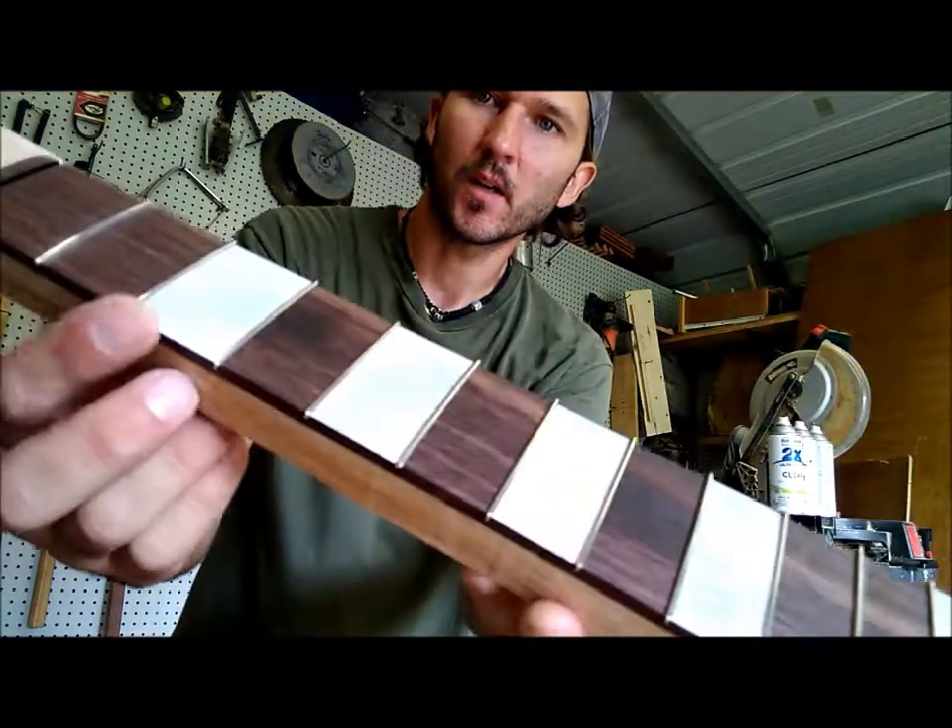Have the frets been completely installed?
Yes.